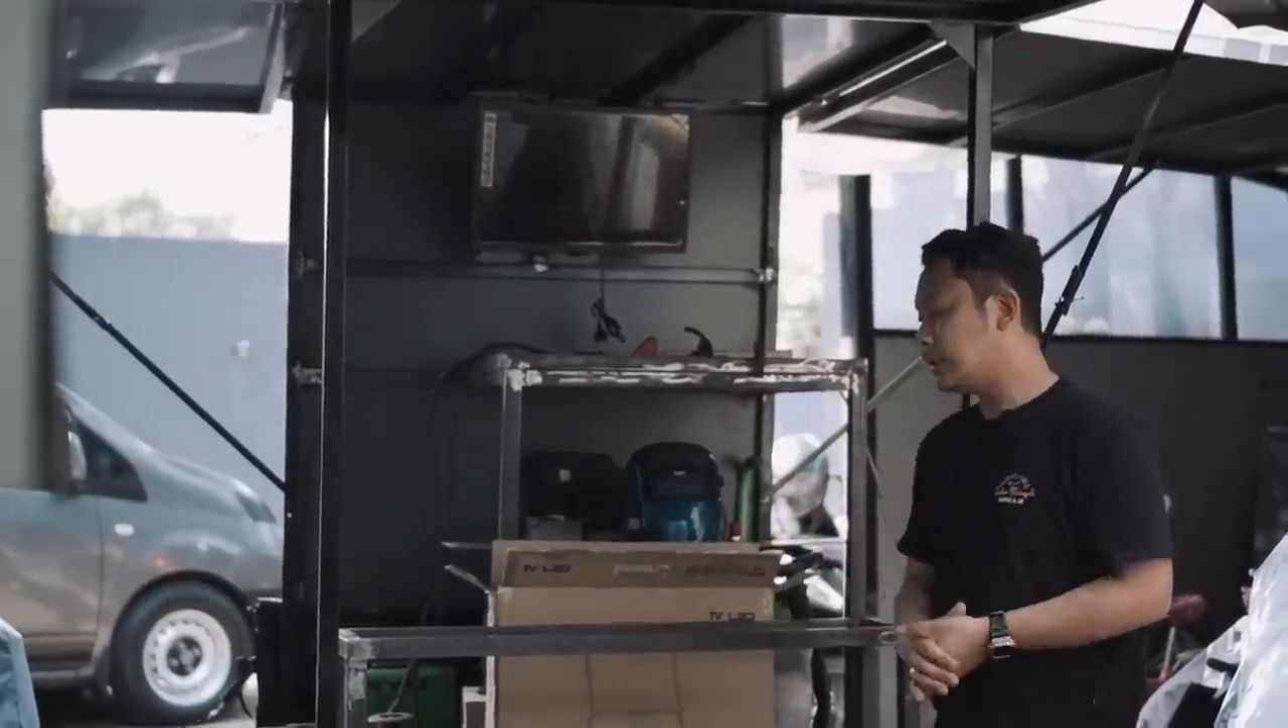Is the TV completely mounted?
Yes.